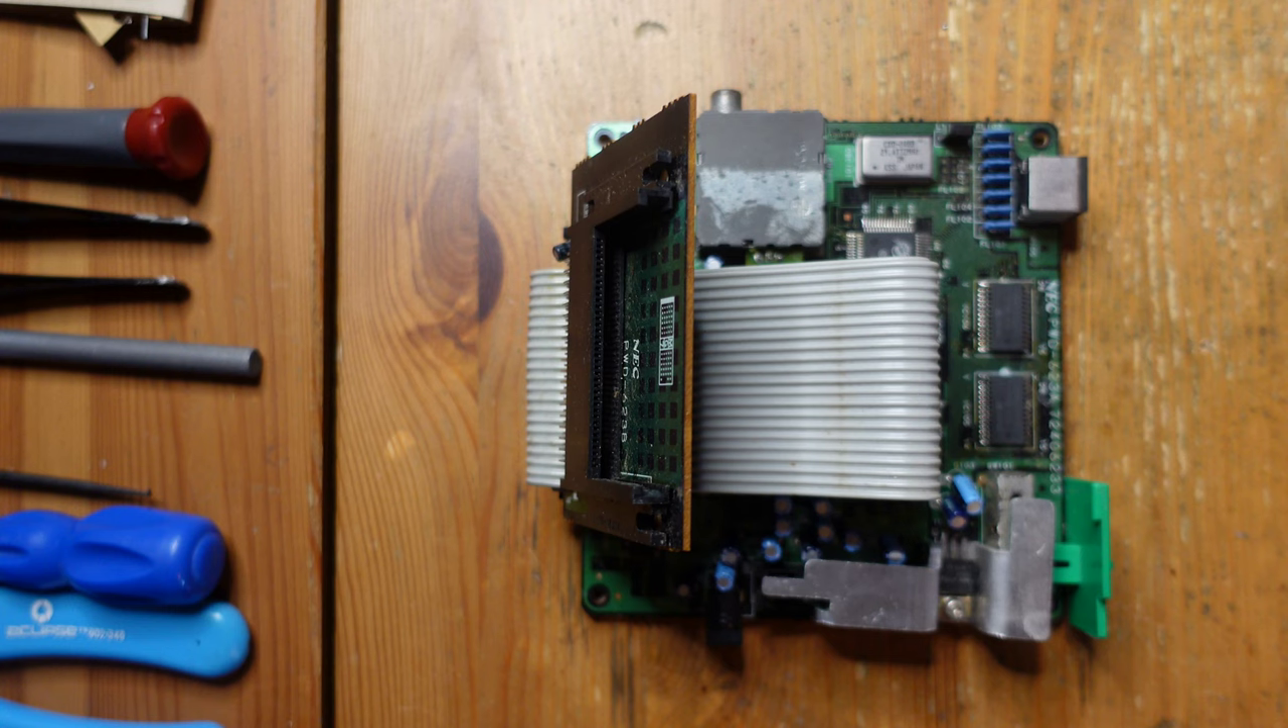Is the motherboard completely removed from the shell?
Yes.